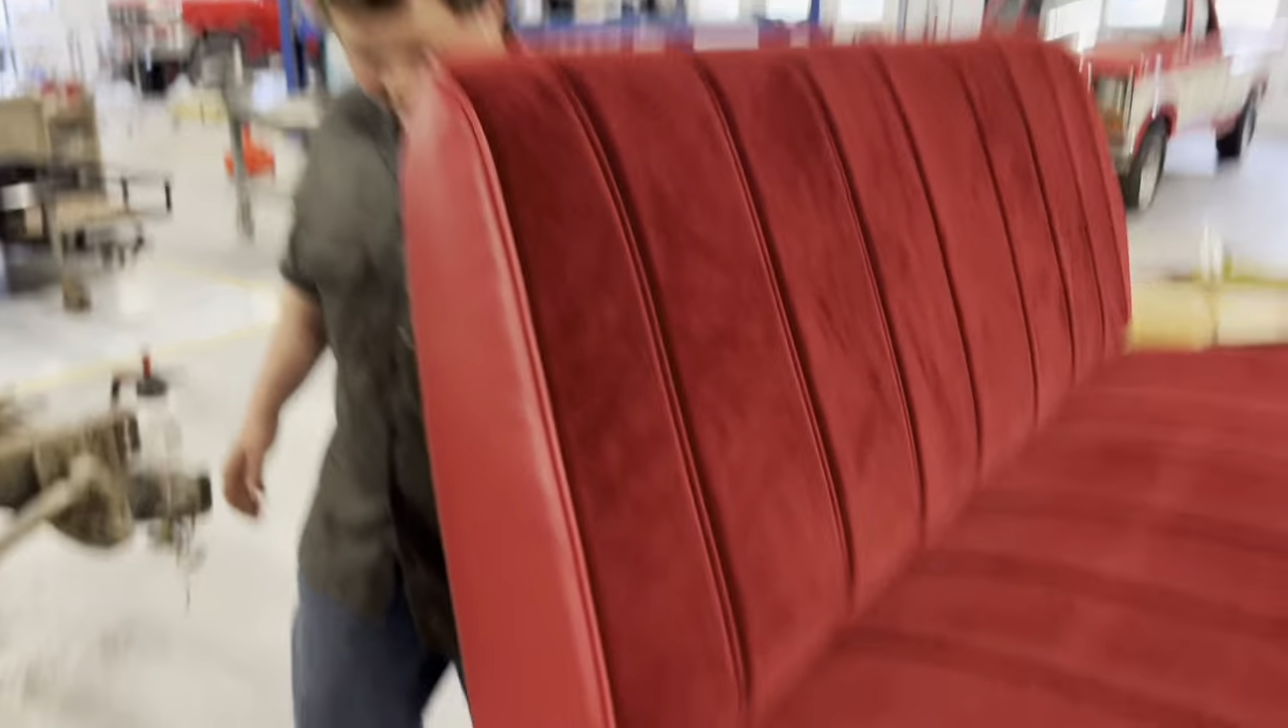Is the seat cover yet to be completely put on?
No.